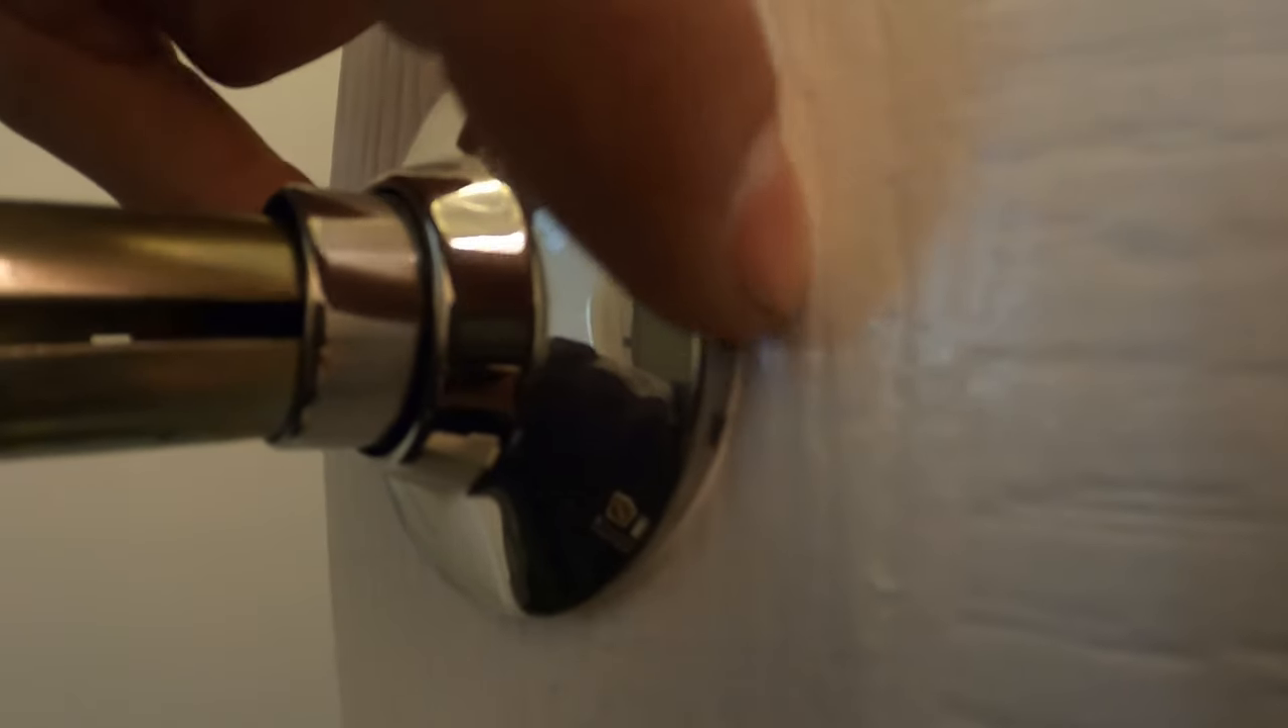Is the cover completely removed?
No.